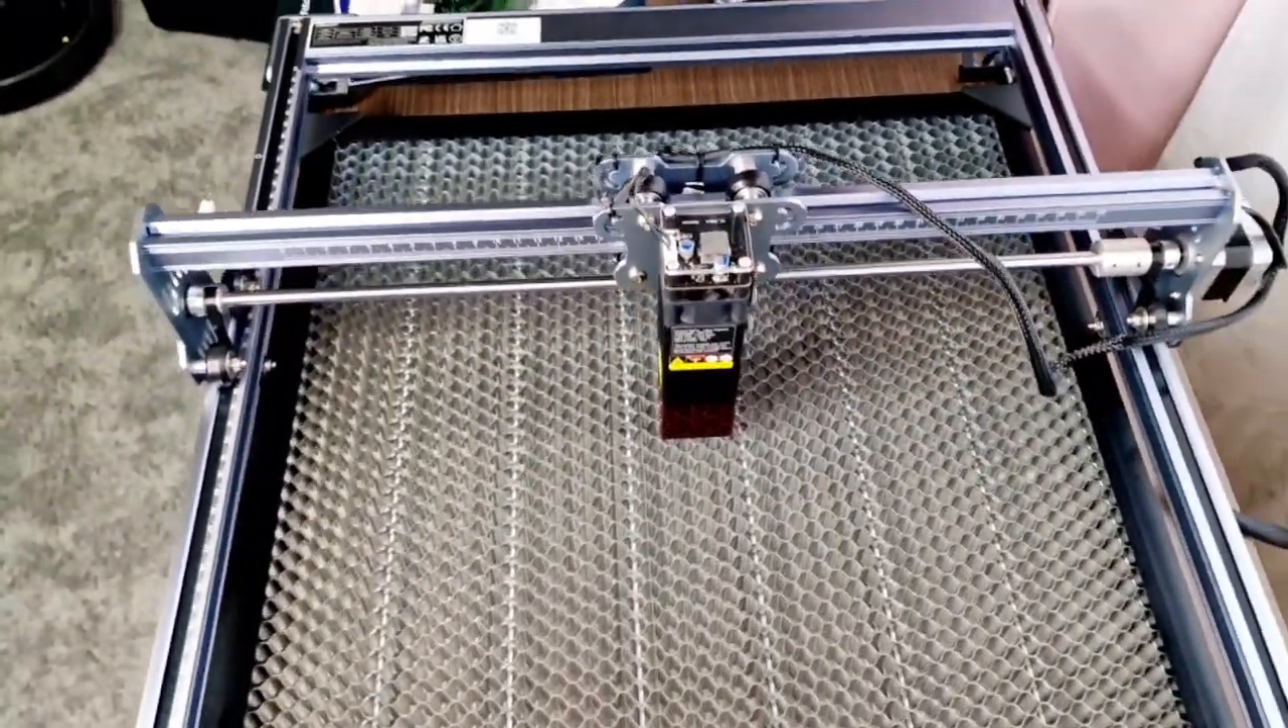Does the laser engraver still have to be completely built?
No.